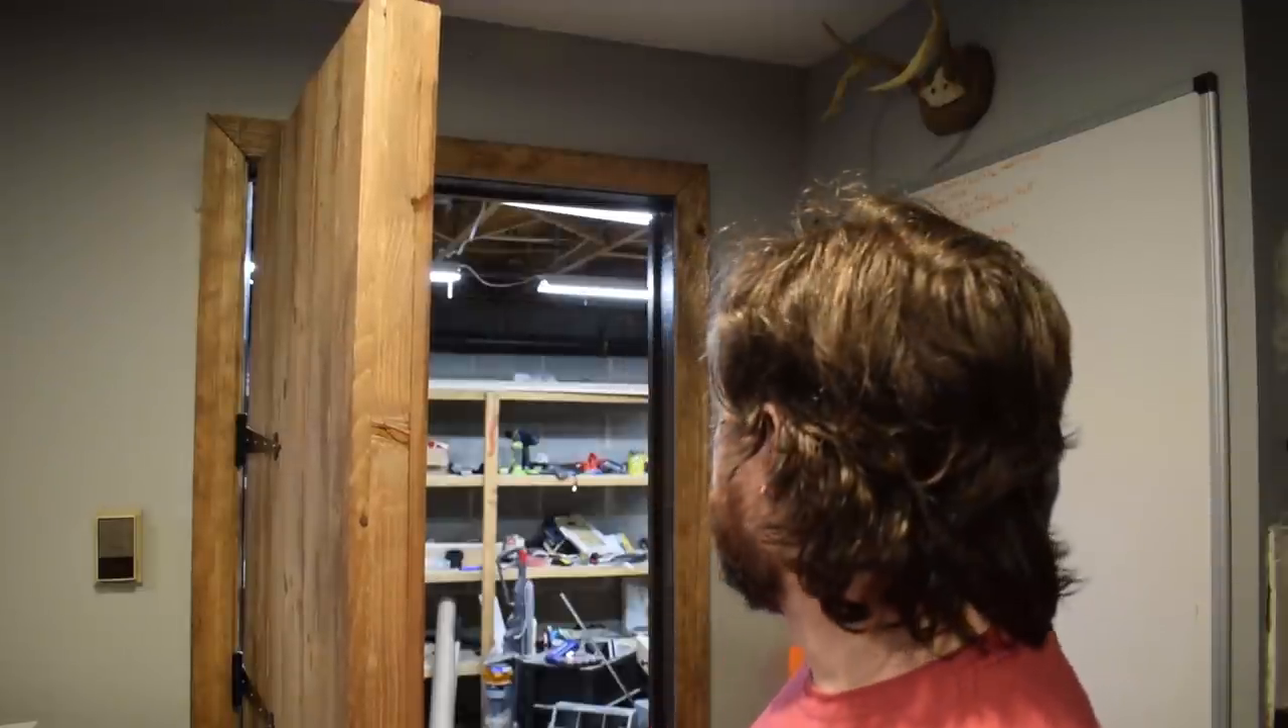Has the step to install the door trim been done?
Yes.